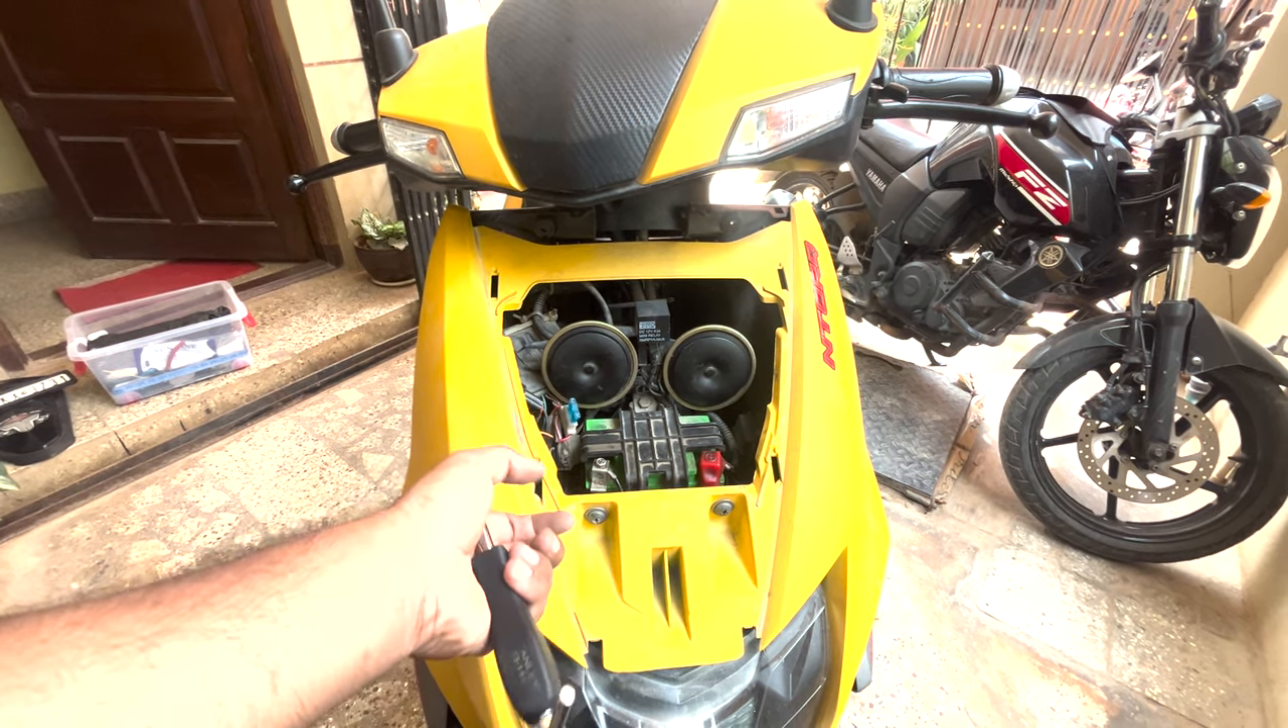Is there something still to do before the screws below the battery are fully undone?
Yes.